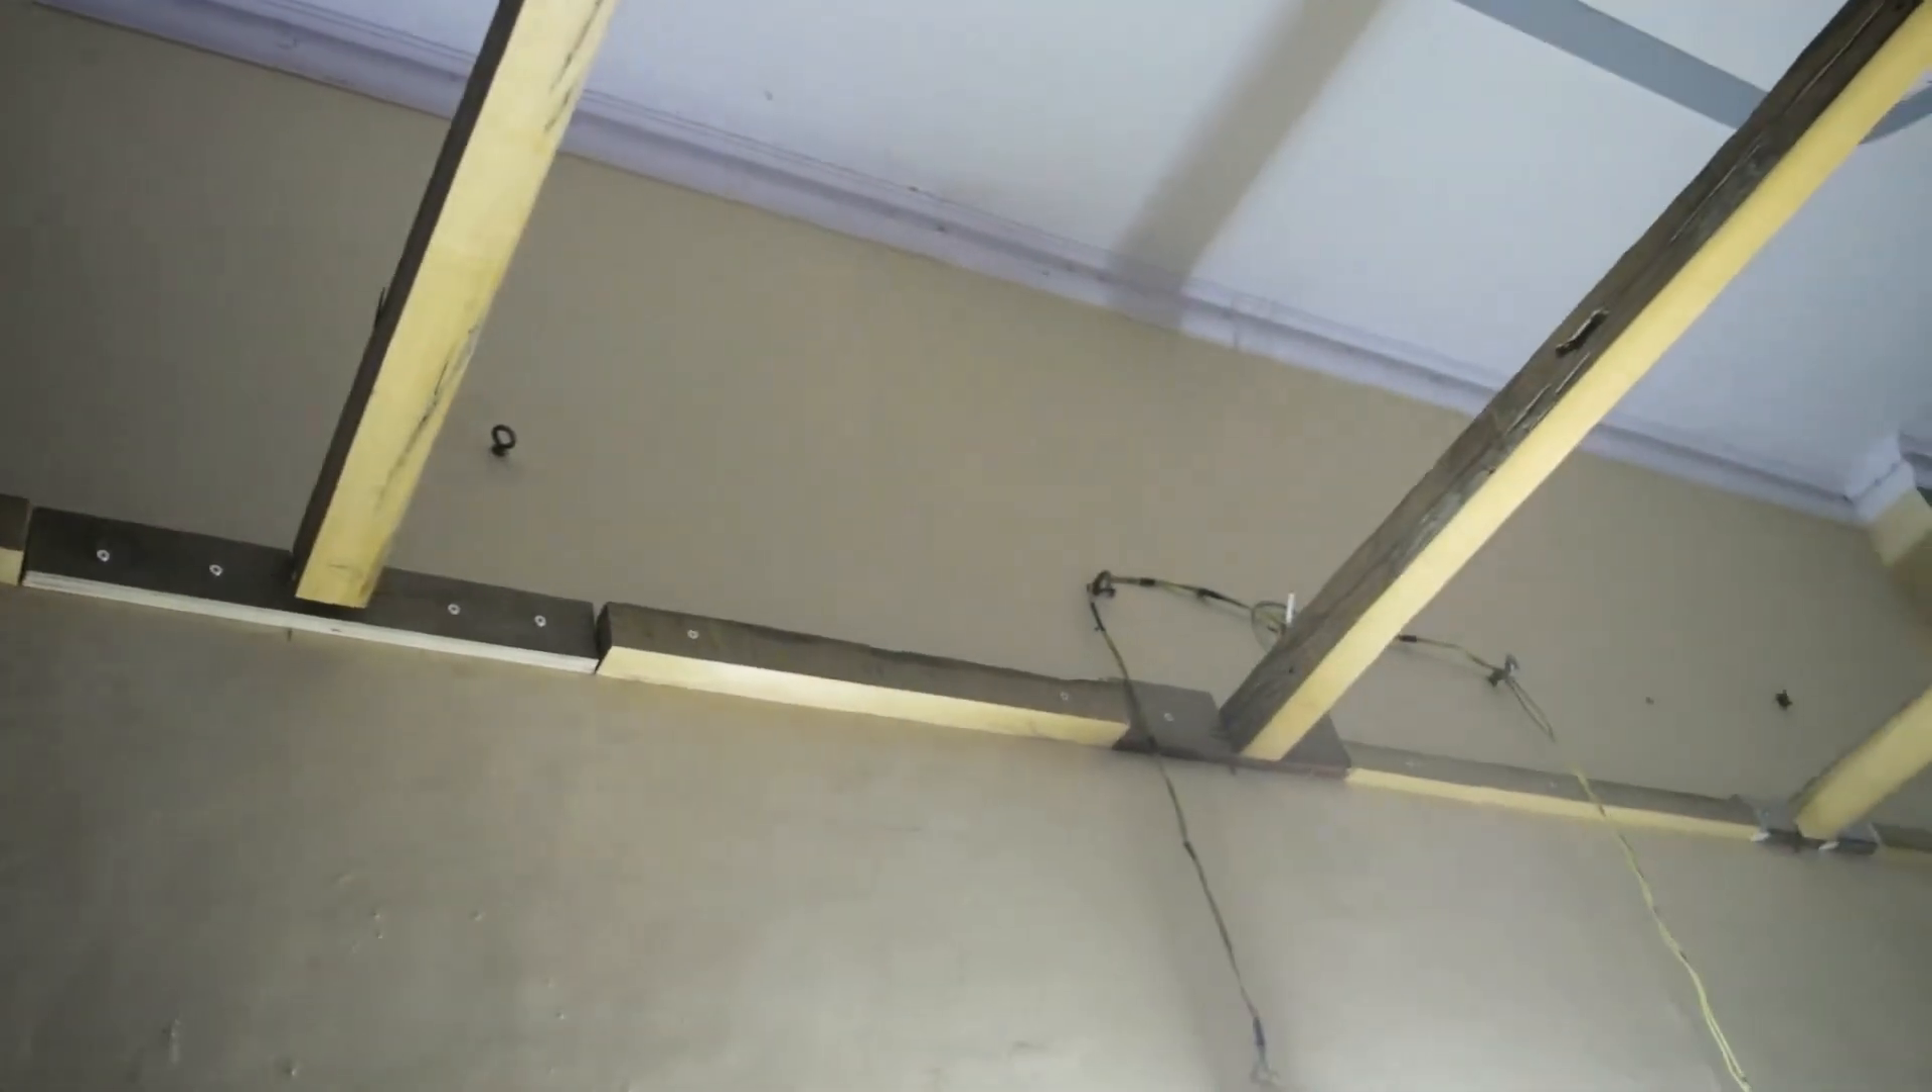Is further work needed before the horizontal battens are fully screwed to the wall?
No.